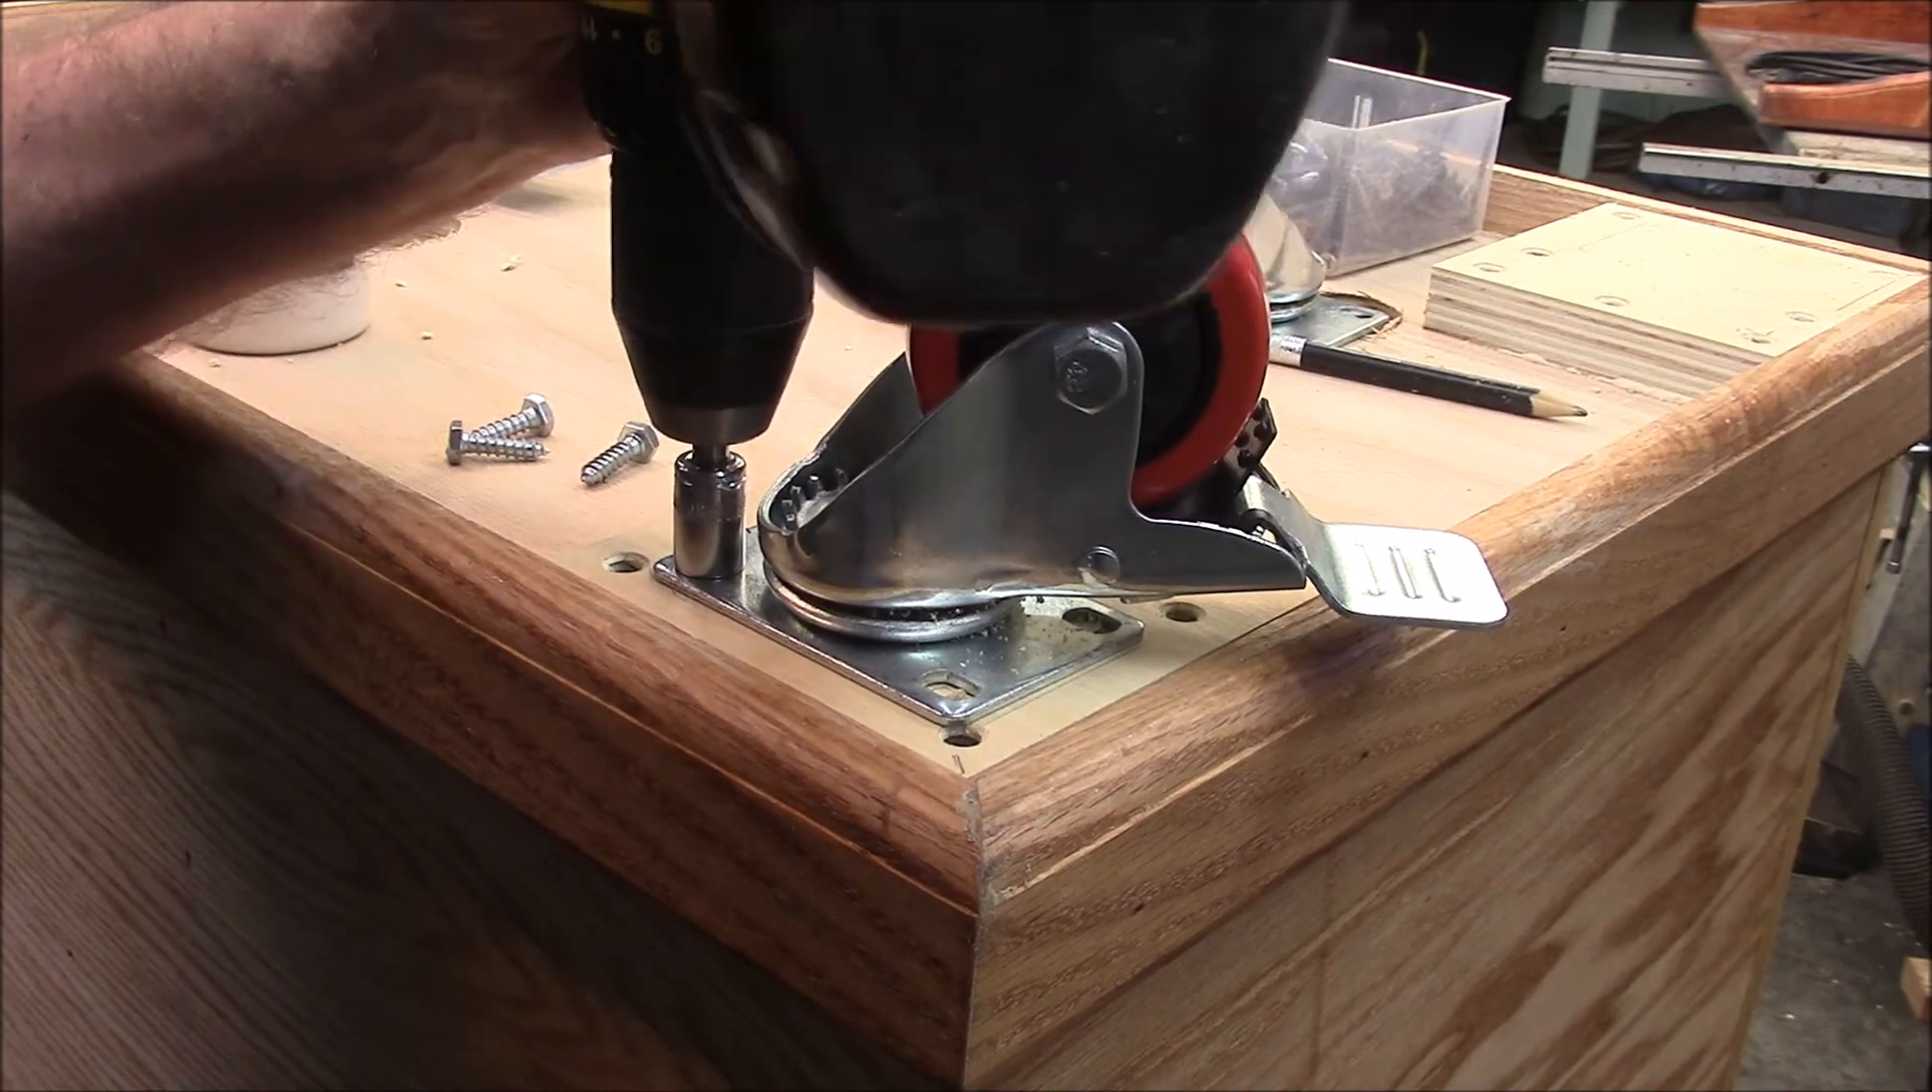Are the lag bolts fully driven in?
No.